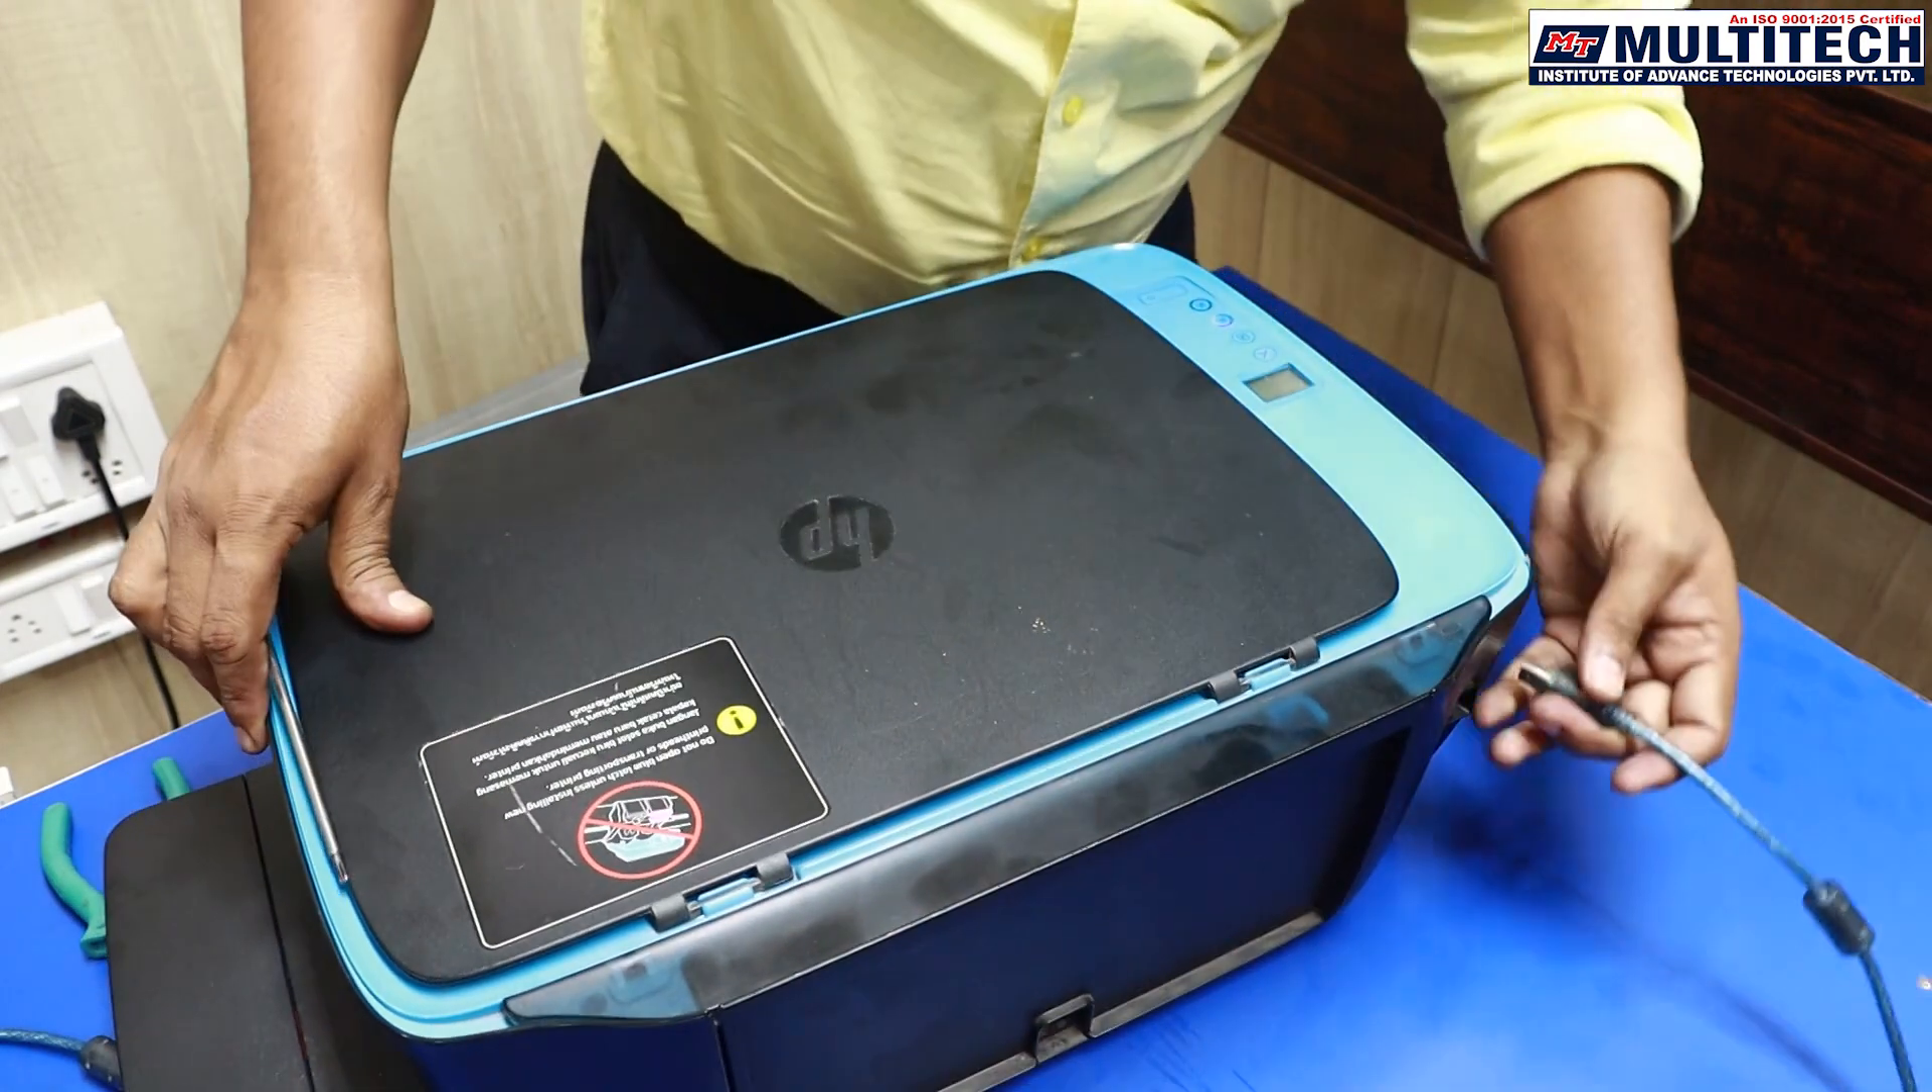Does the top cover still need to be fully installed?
No.